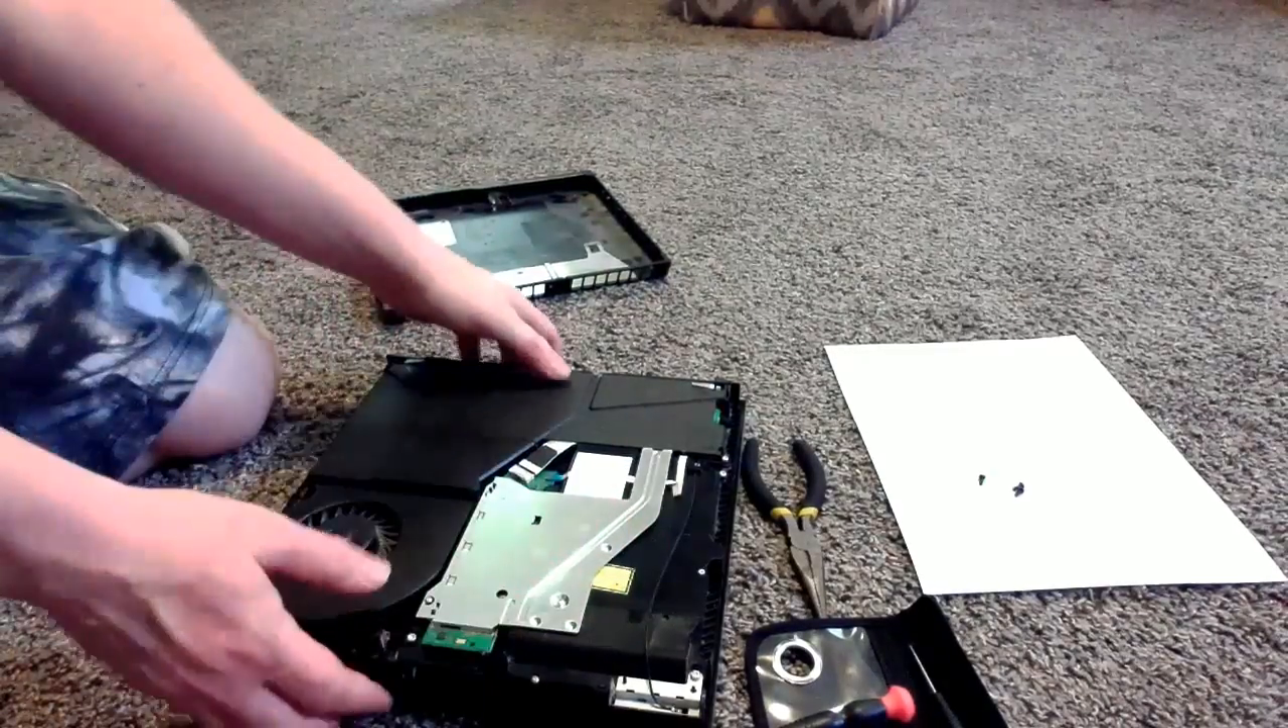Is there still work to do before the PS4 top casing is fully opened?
No.